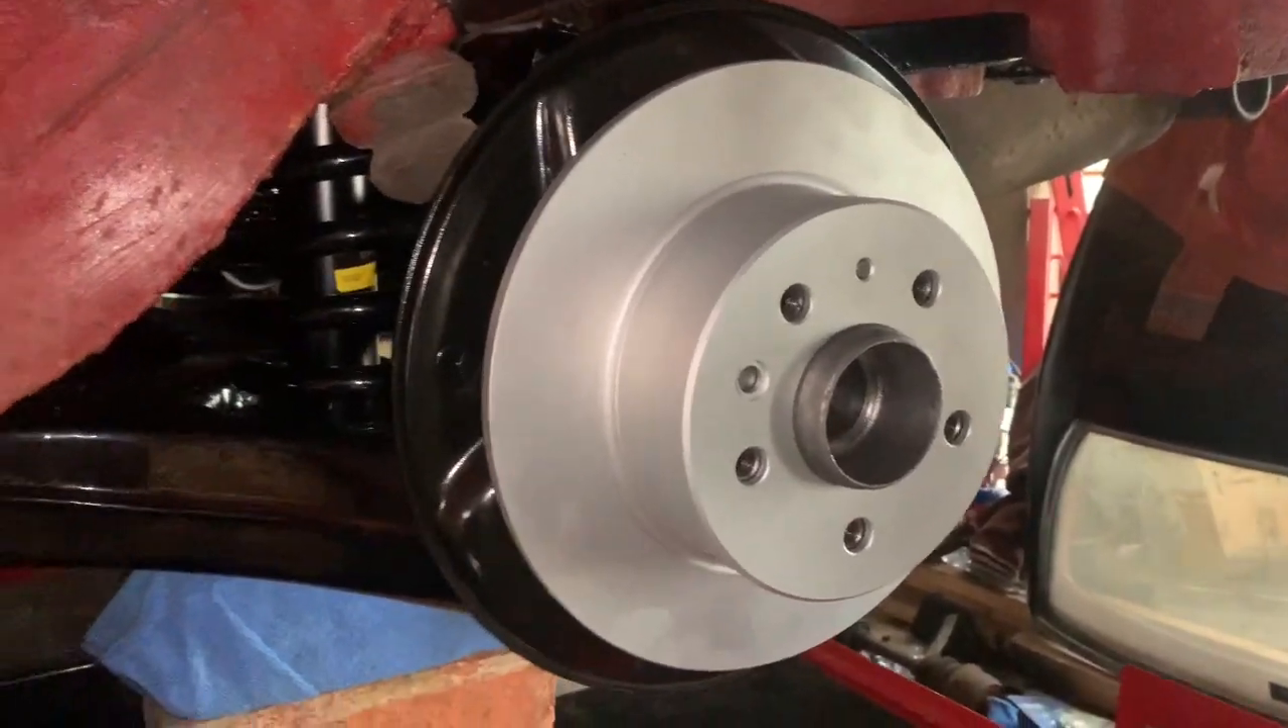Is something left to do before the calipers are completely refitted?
Yes.